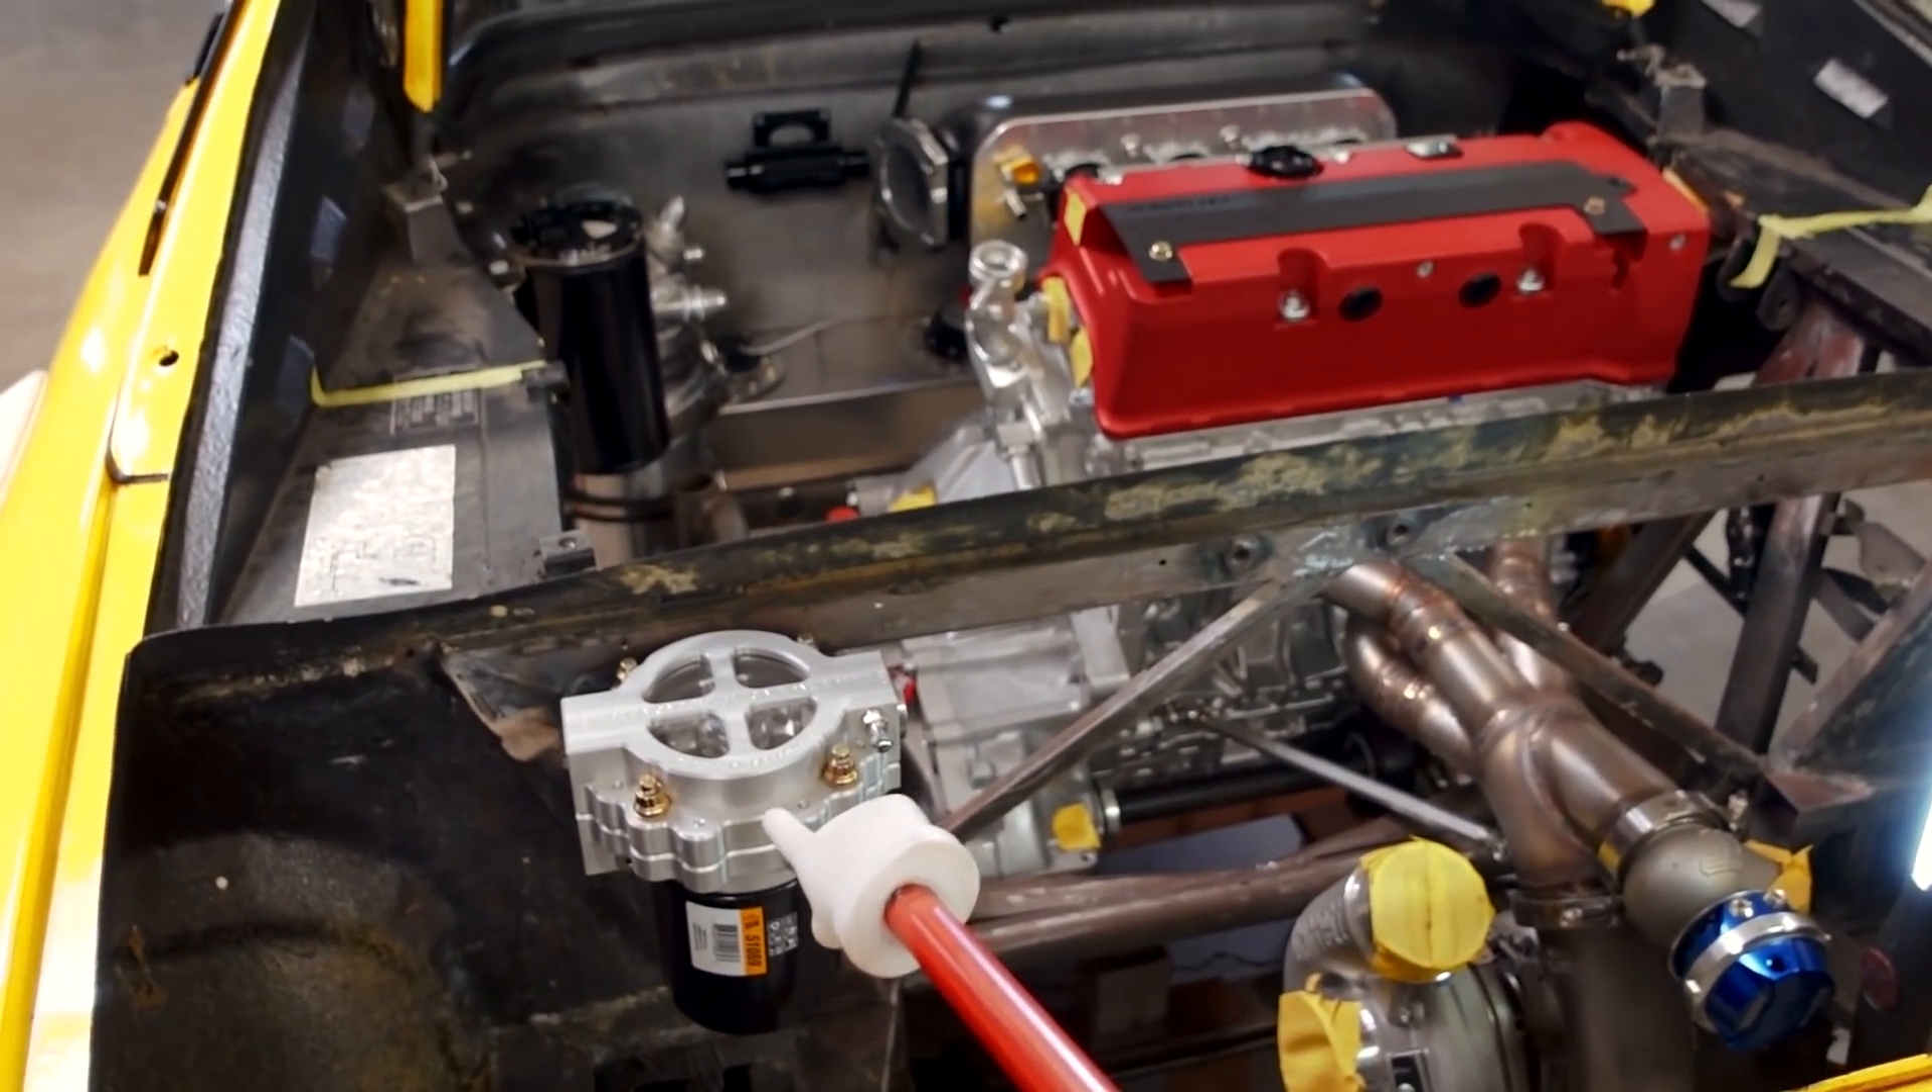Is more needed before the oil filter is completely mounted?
No.